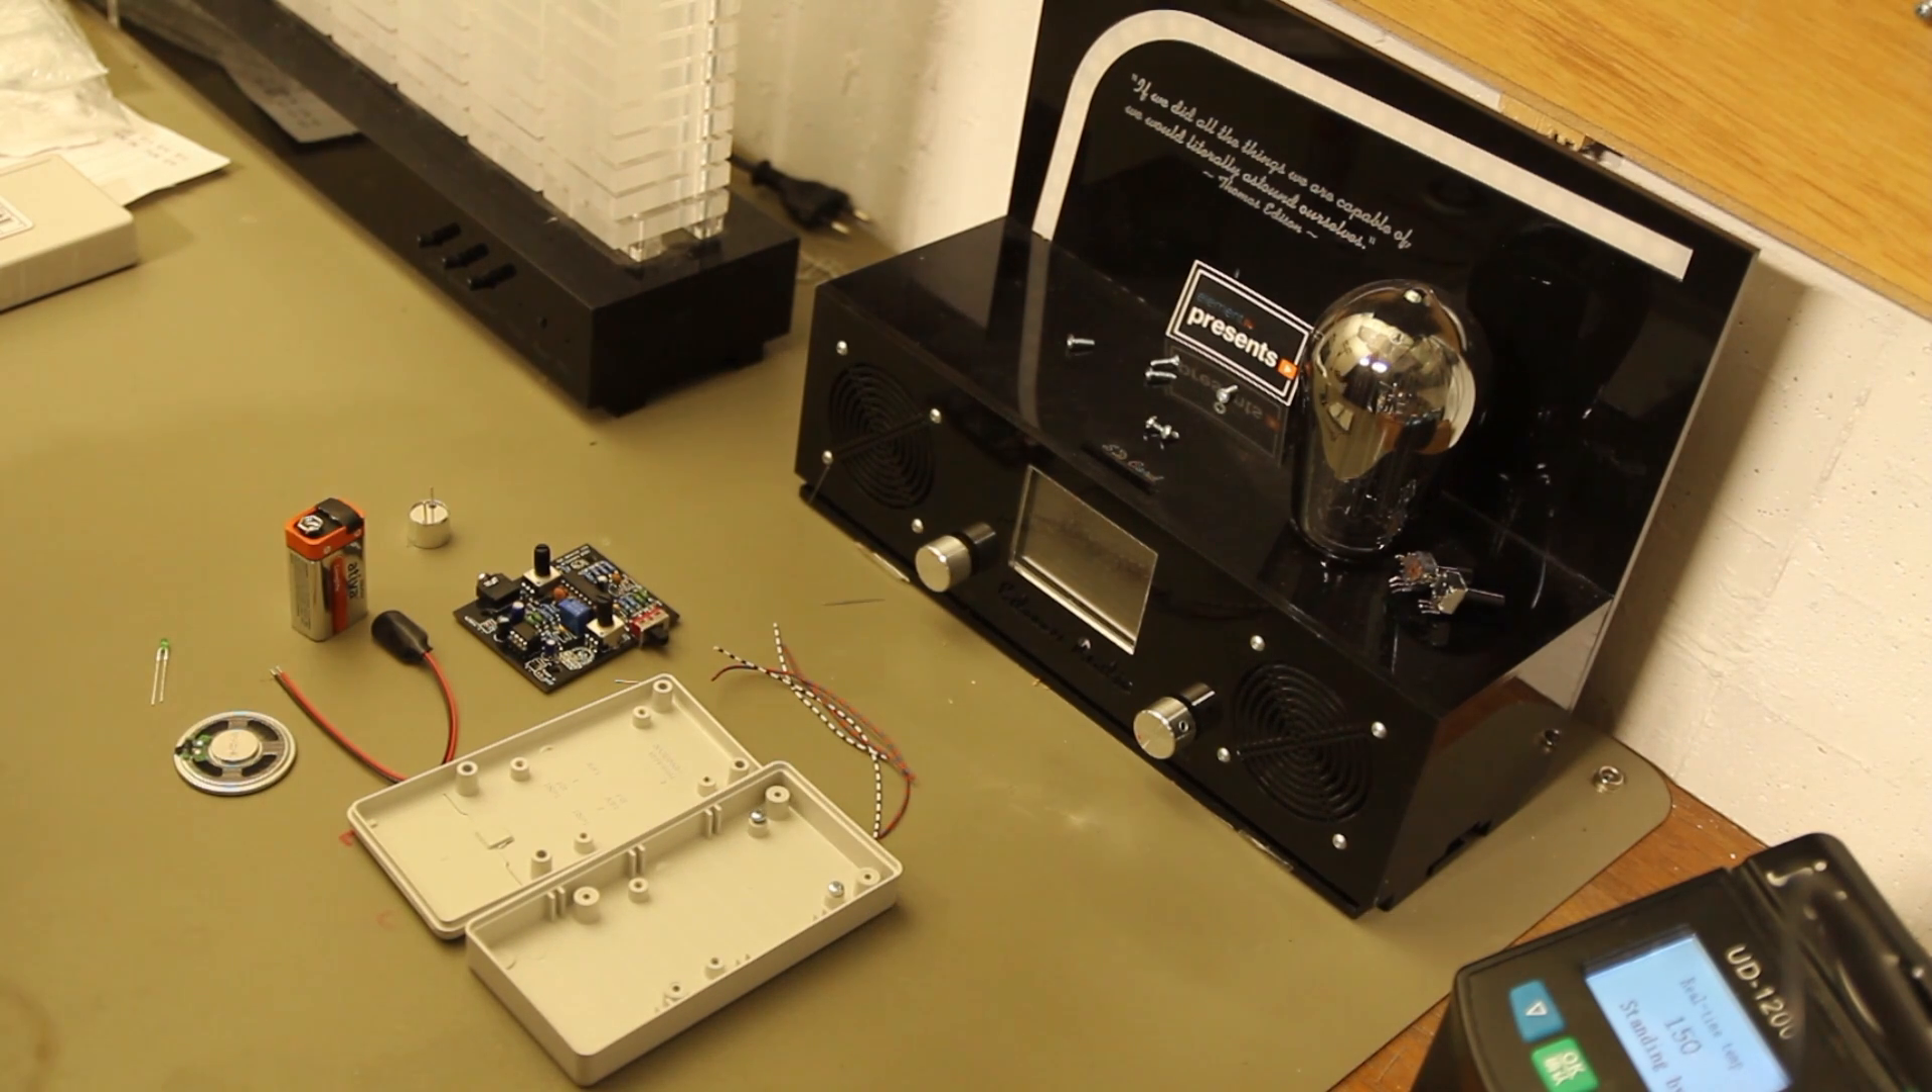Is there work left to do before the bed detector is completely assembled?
Yes.